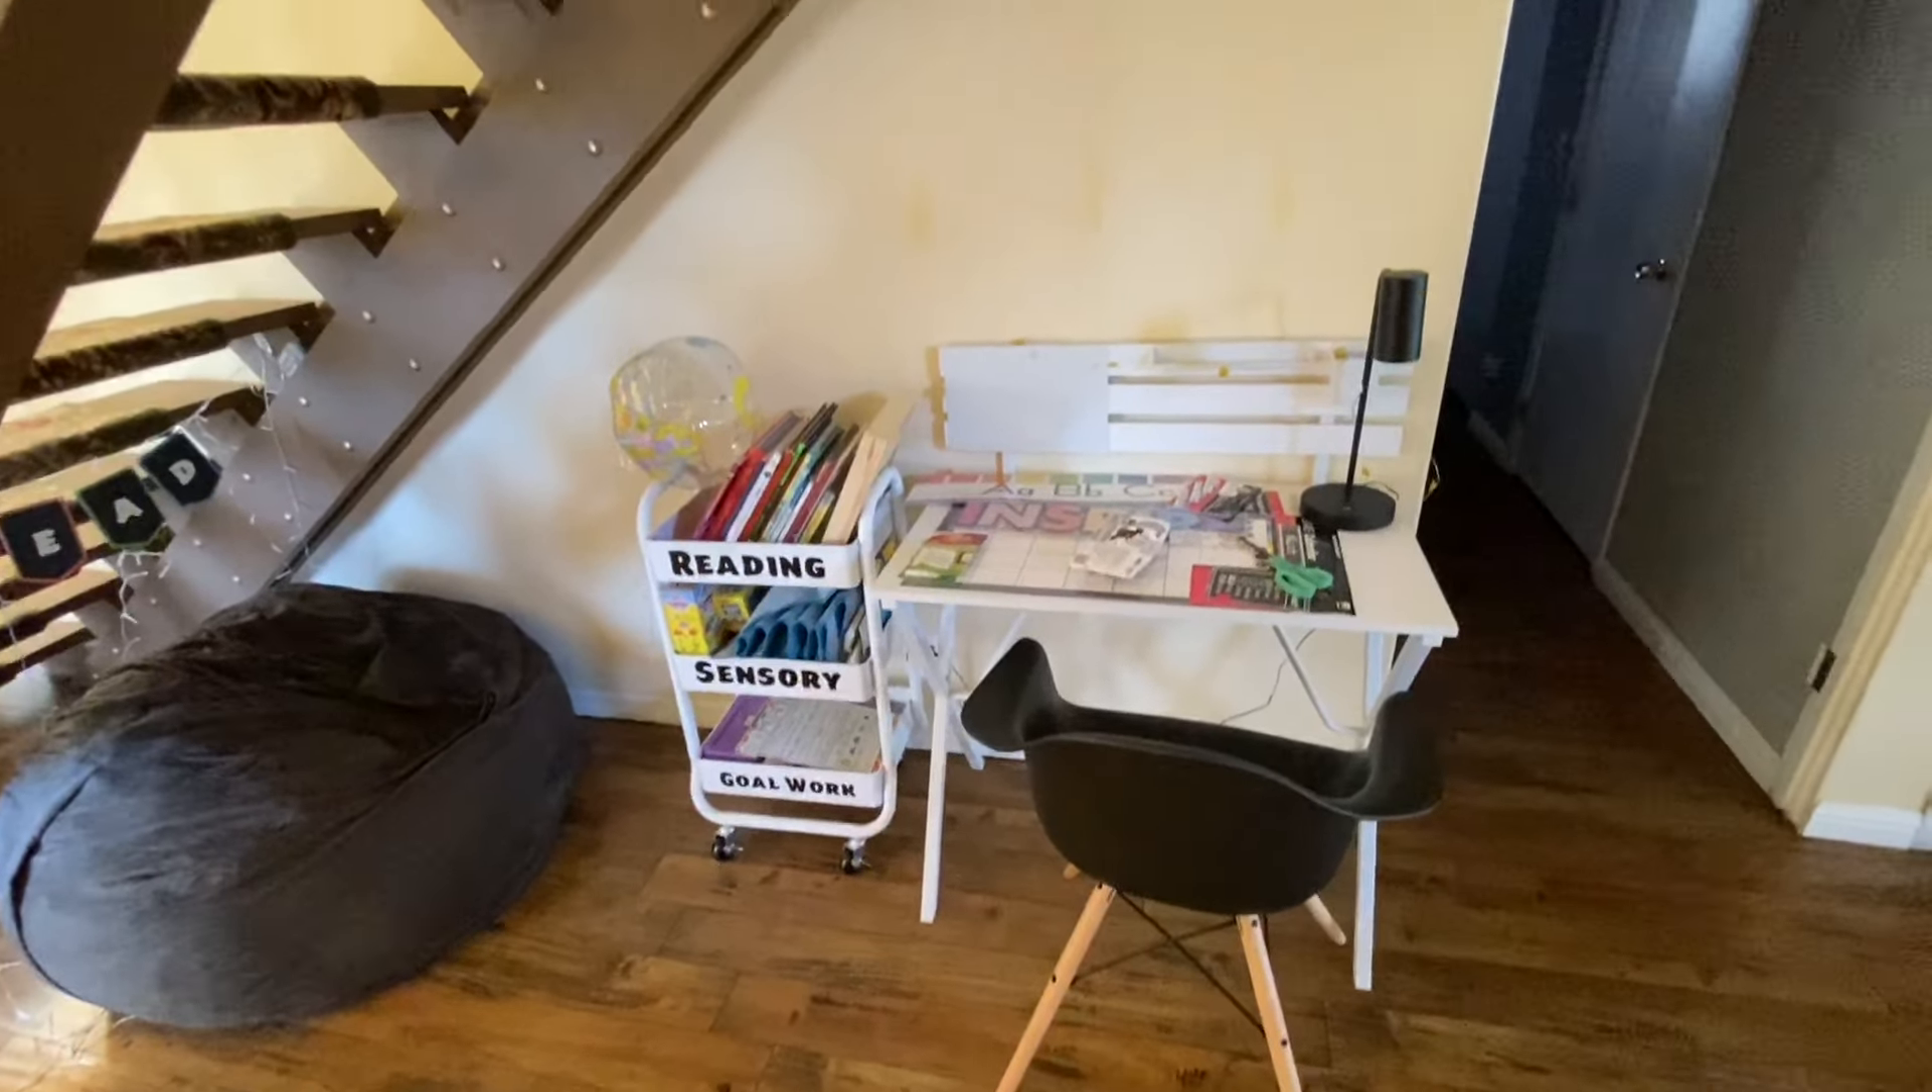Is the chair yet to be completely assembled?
No.